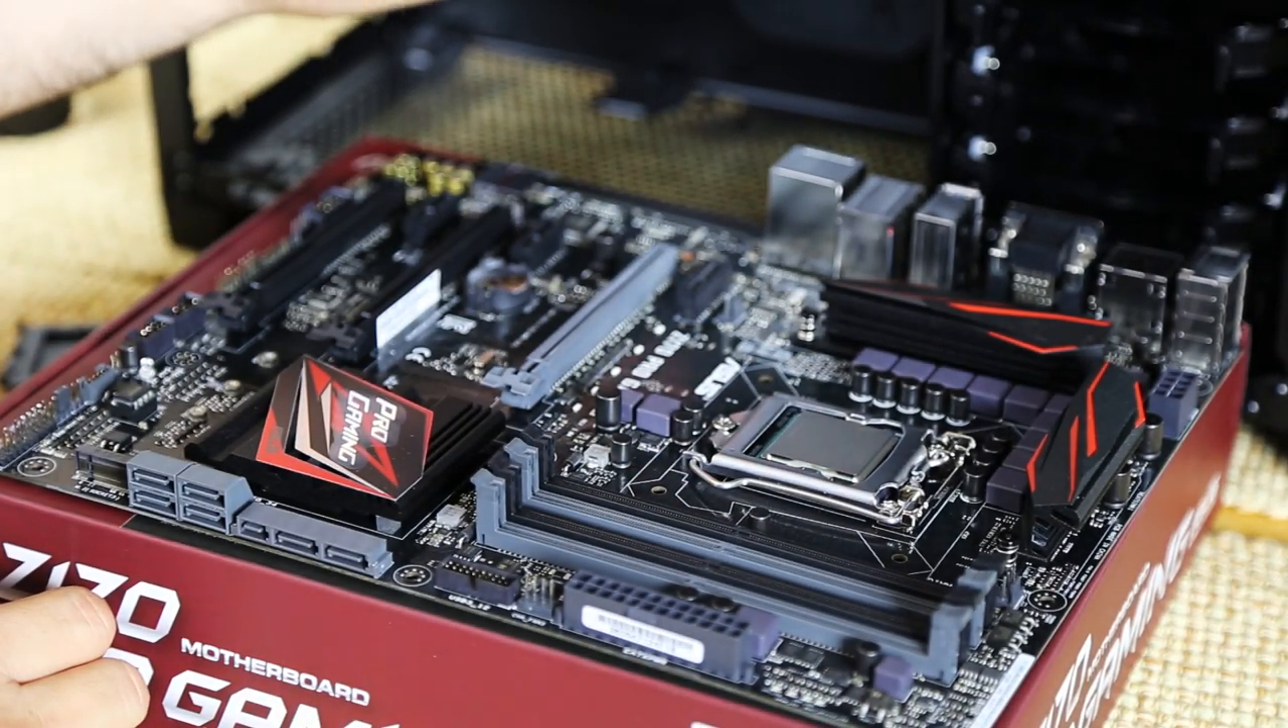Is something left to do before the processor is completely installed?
No.